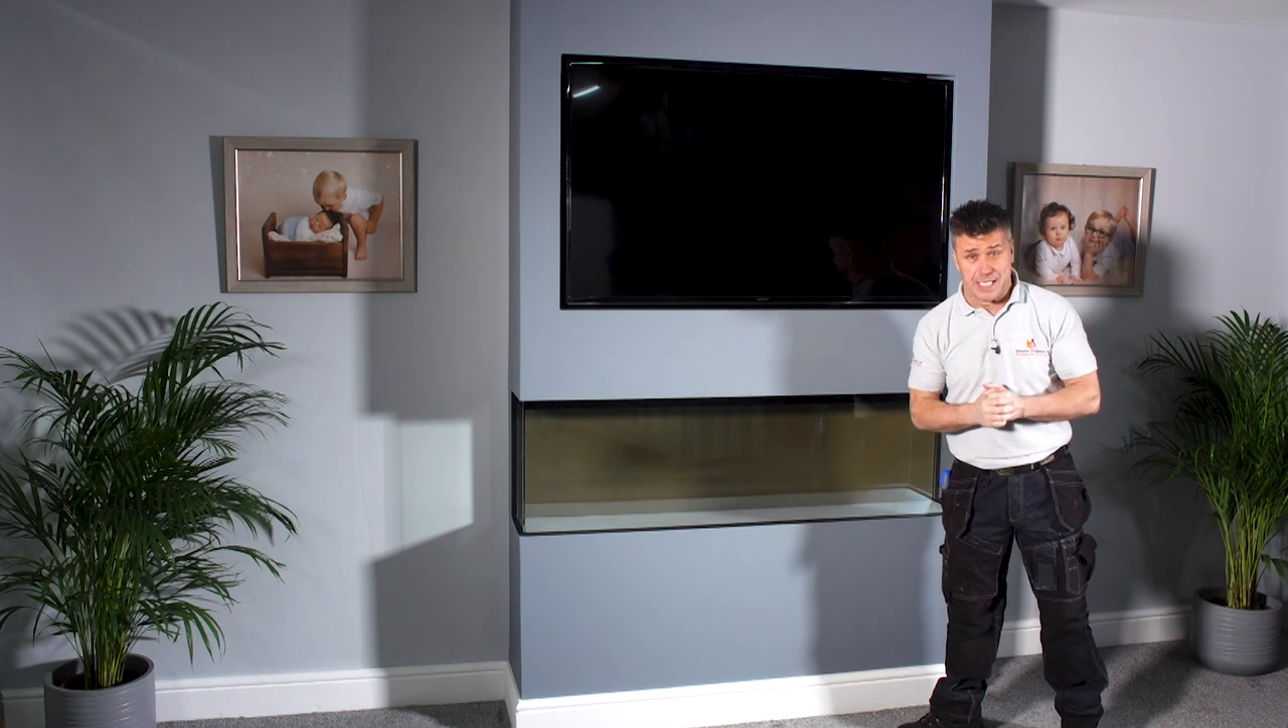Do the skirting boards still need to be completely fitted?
No.